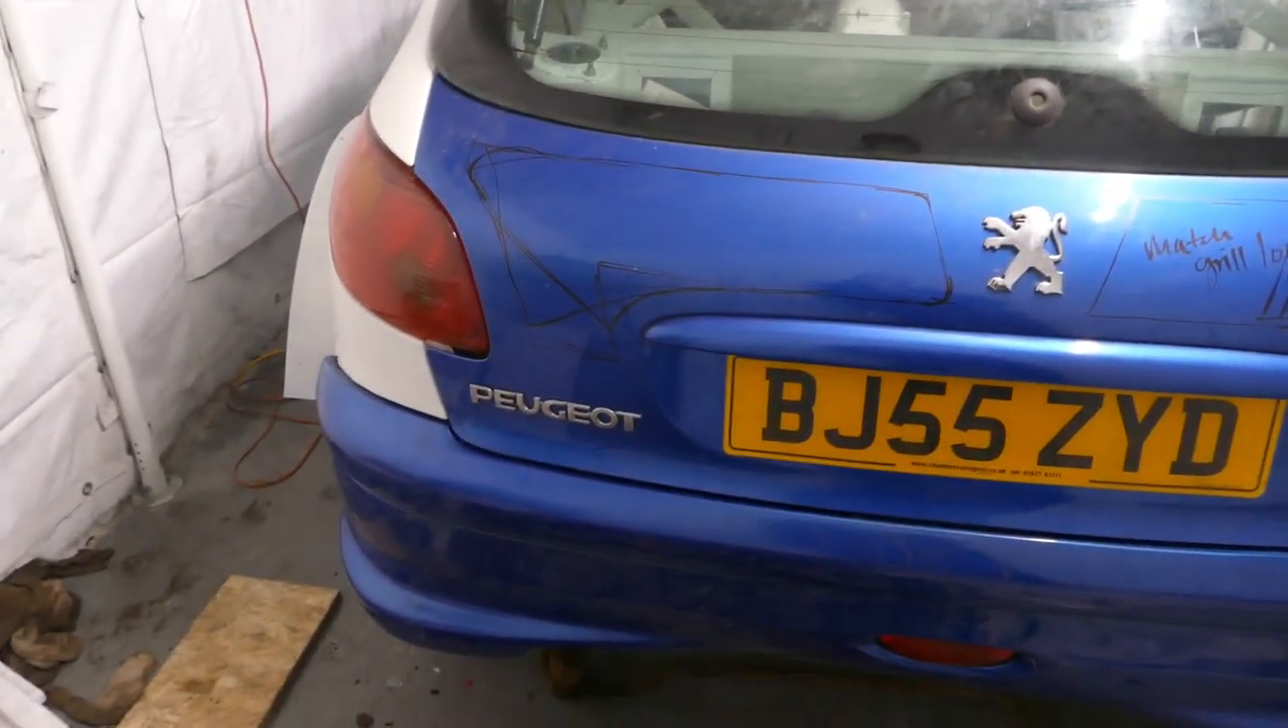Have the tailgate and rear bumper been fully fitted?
Yes.